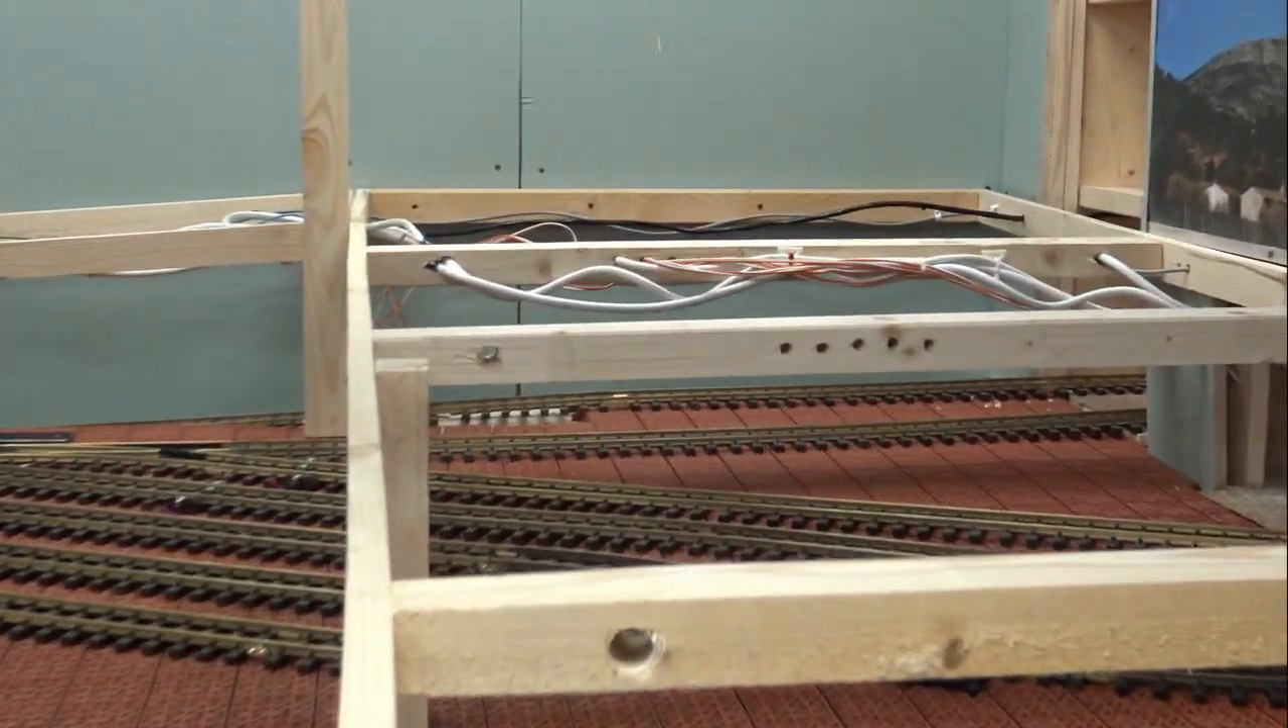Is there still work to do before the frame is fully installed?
No.